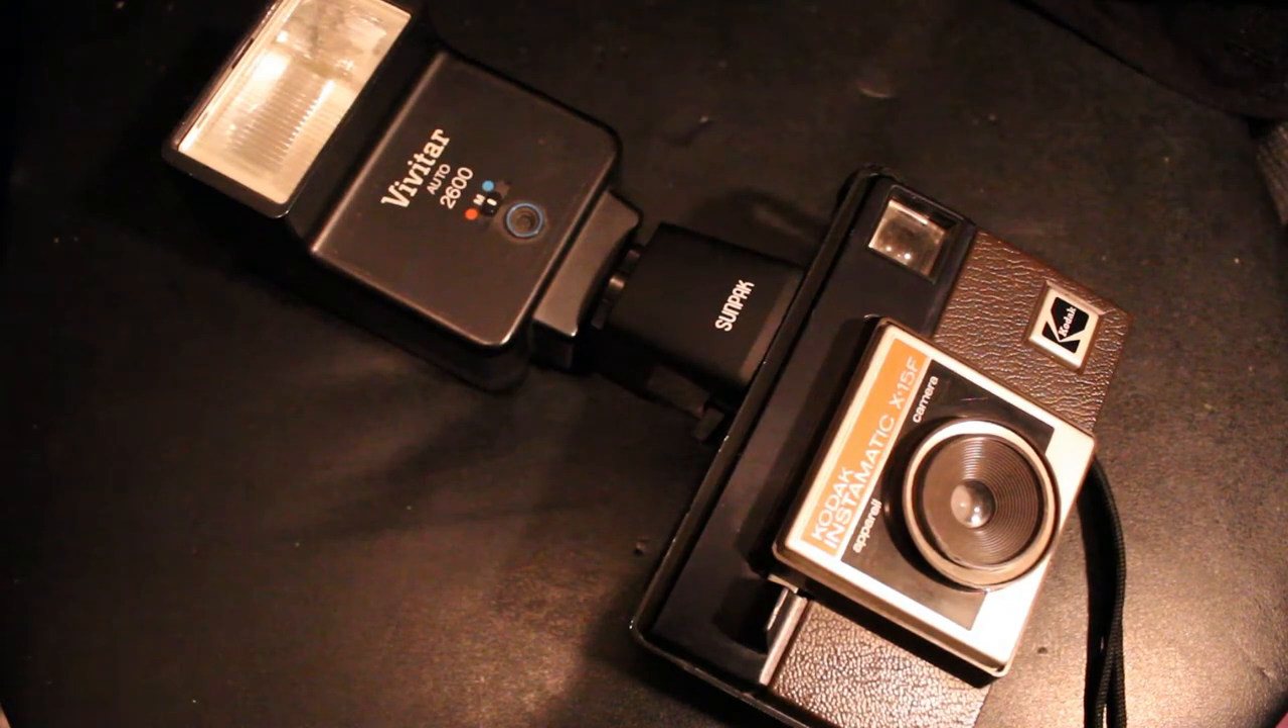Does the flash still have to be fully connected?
No.